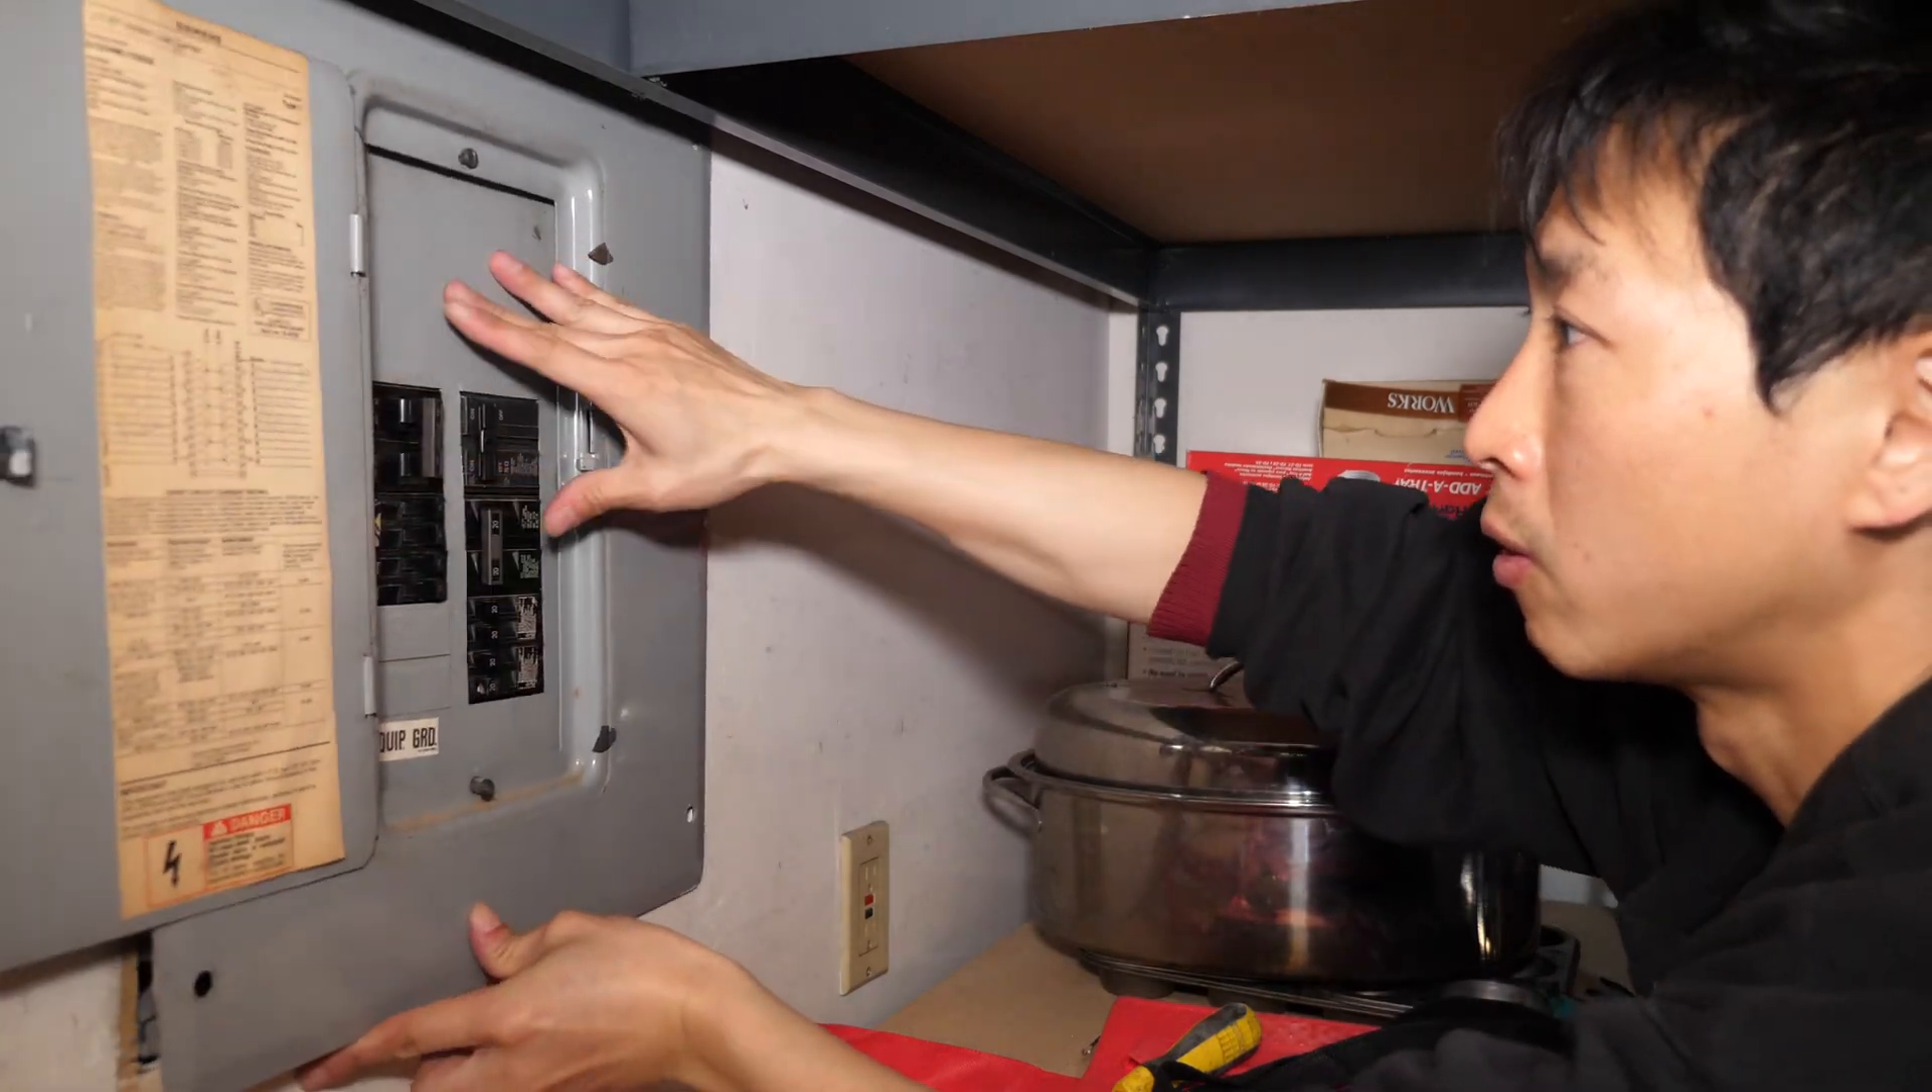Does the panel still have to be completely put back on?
Yes.